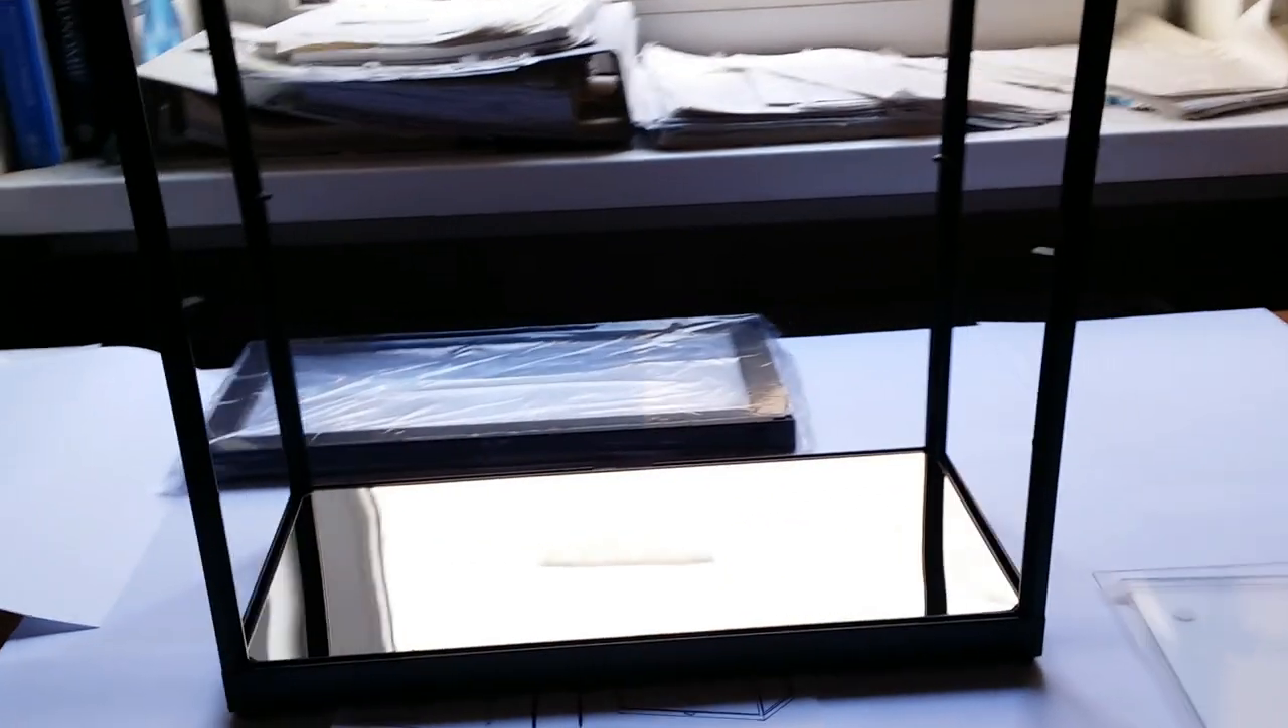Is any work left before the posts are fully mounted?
No.